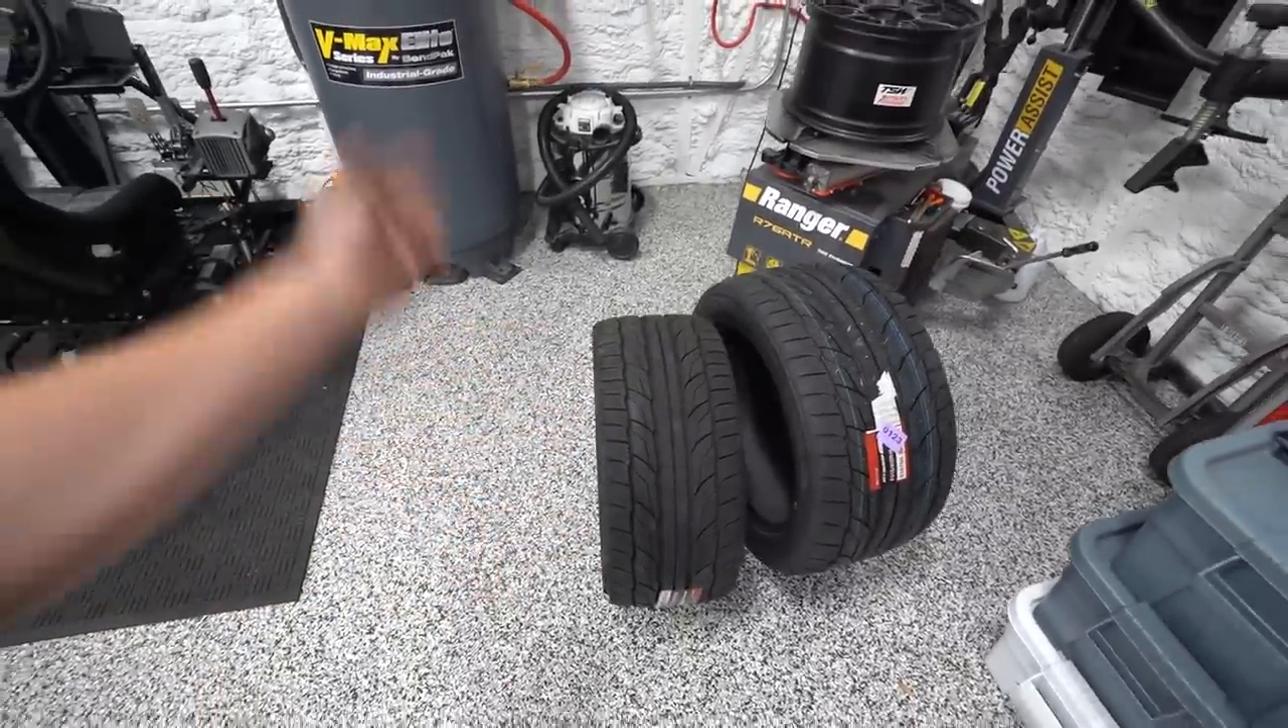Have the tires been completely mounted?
No.